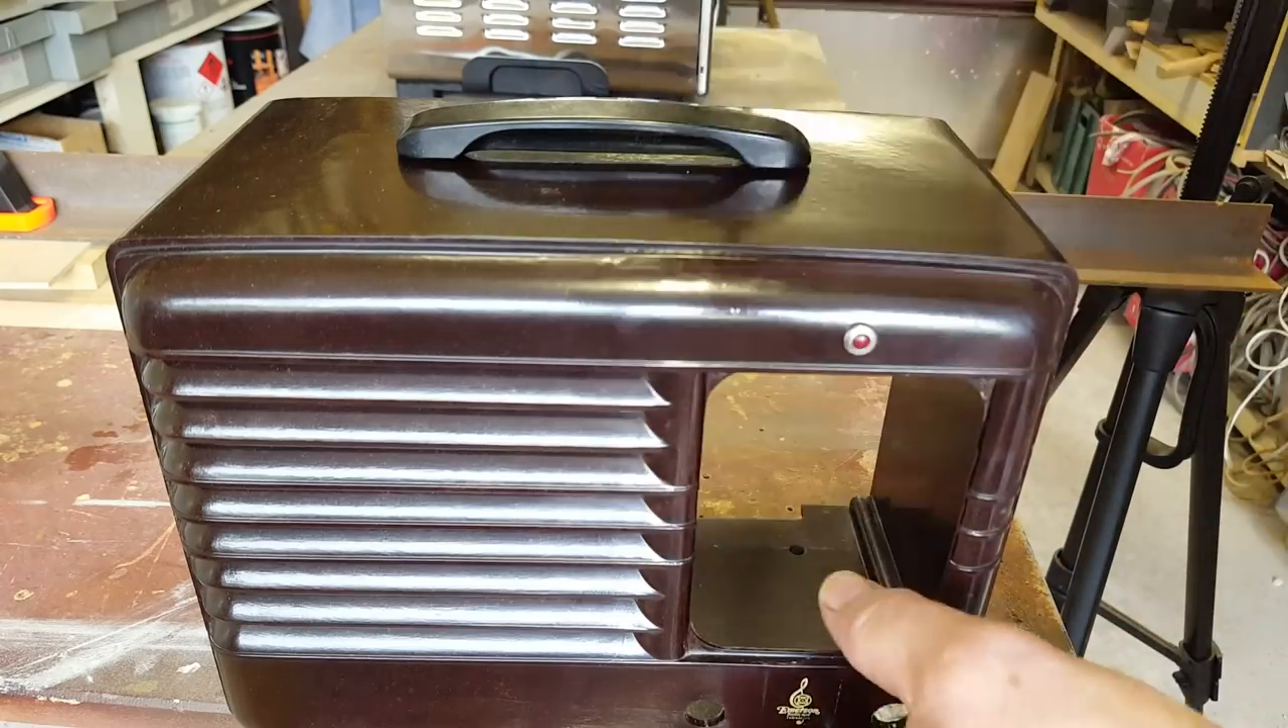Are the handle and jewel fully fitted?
Yes.